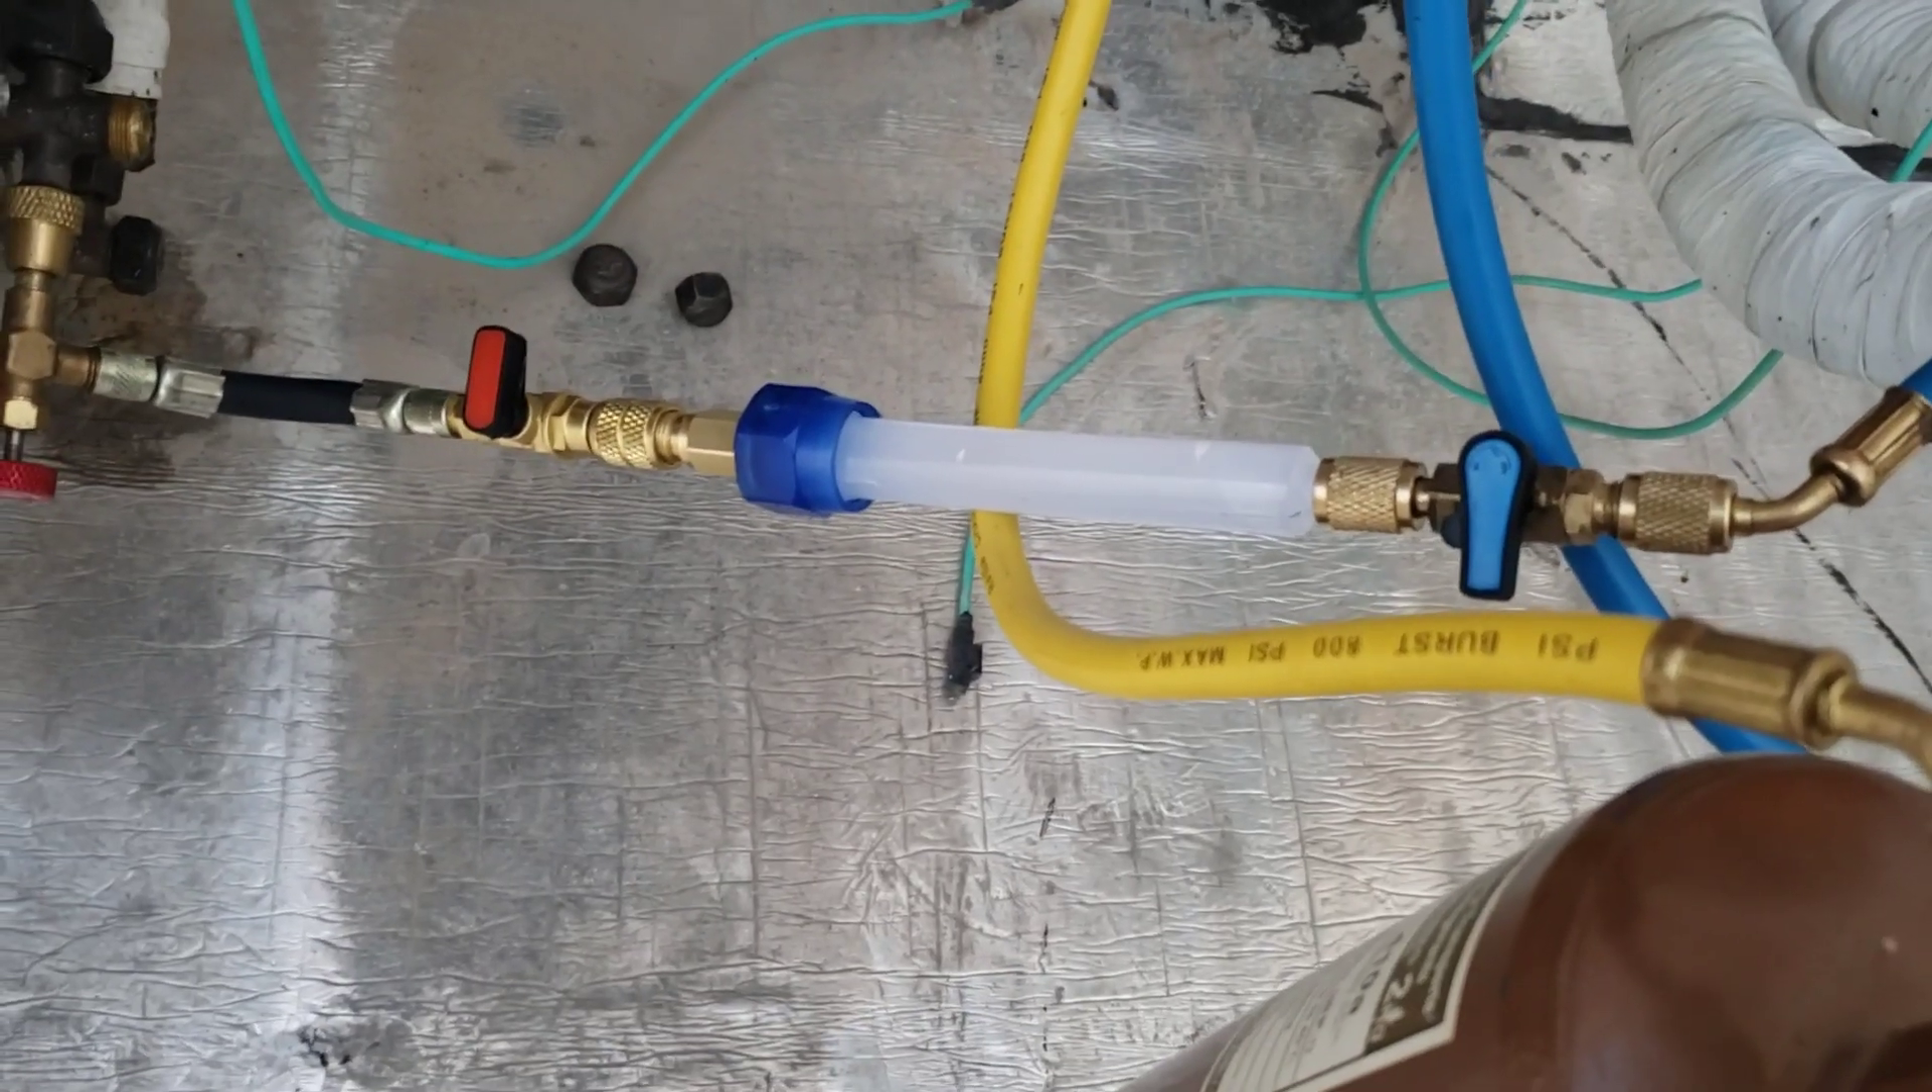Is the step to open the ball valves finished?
No.